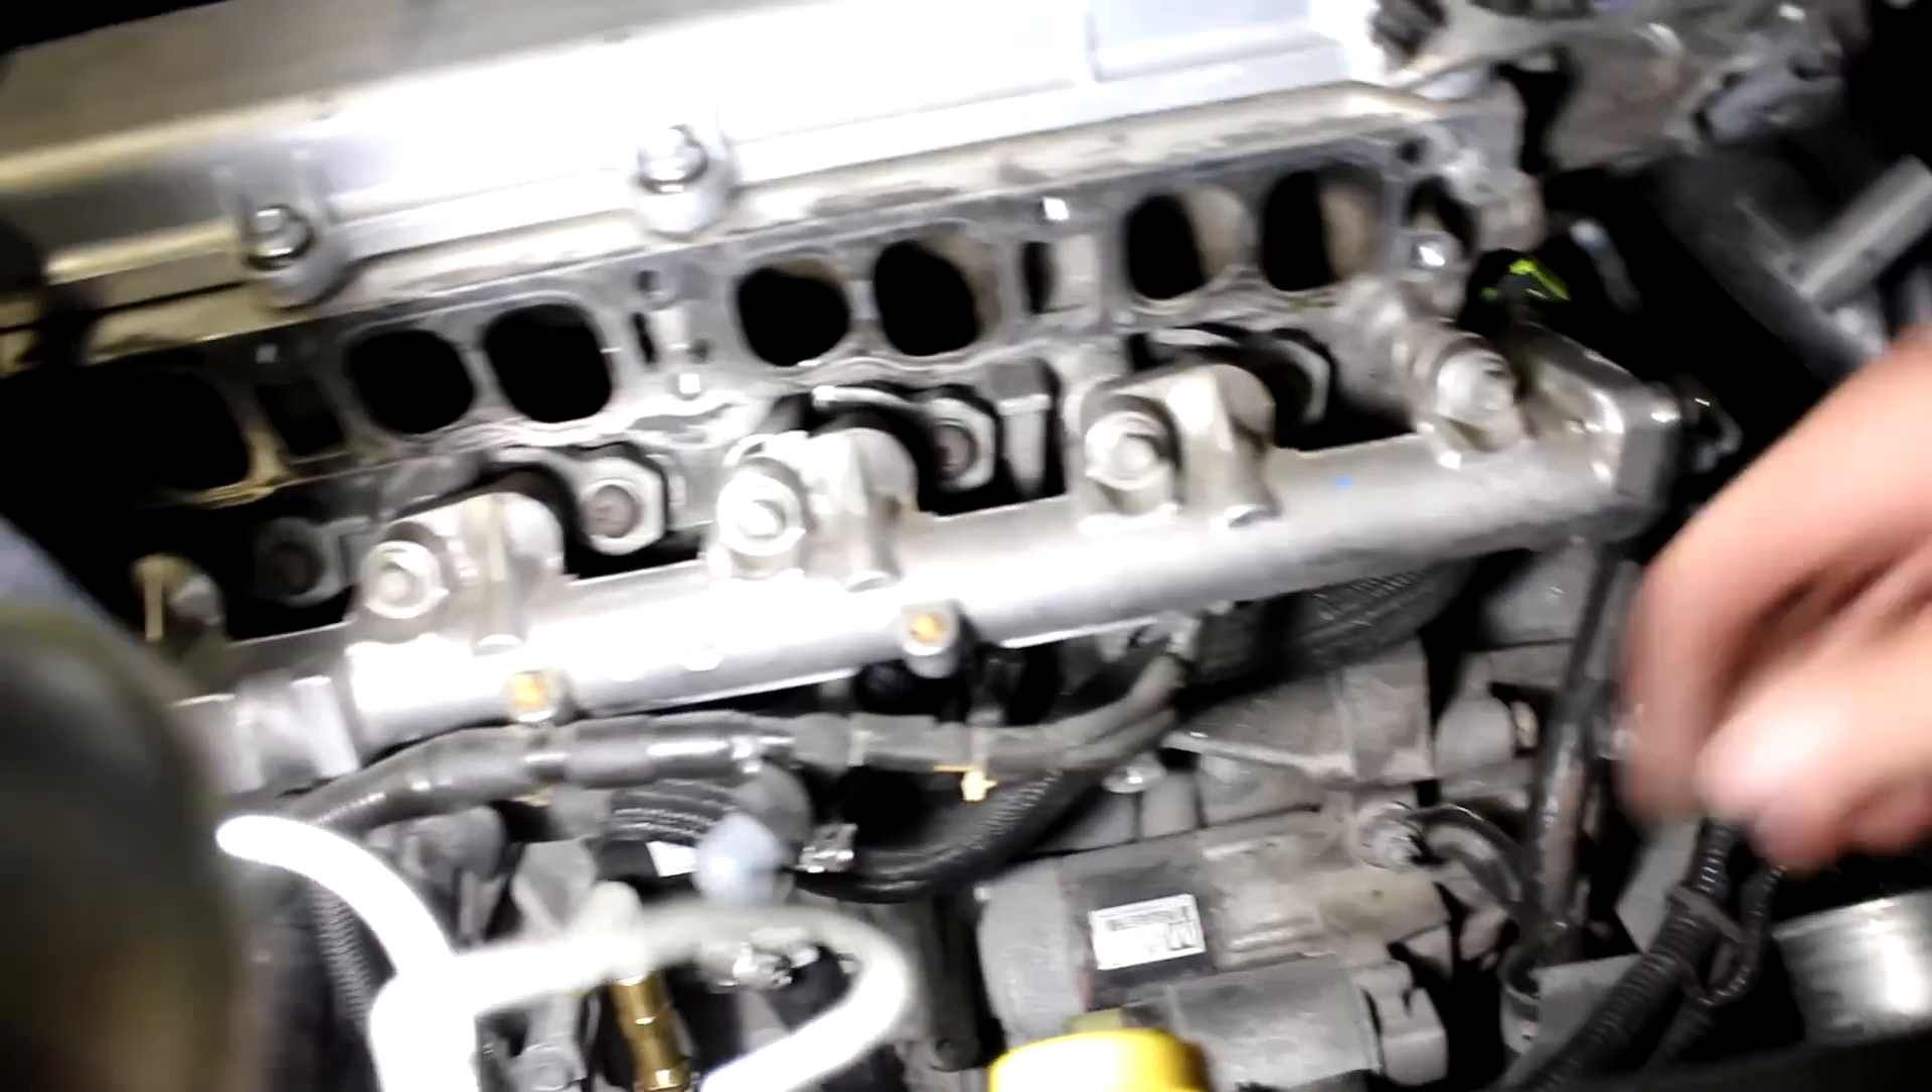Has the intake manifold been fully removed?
Yes.